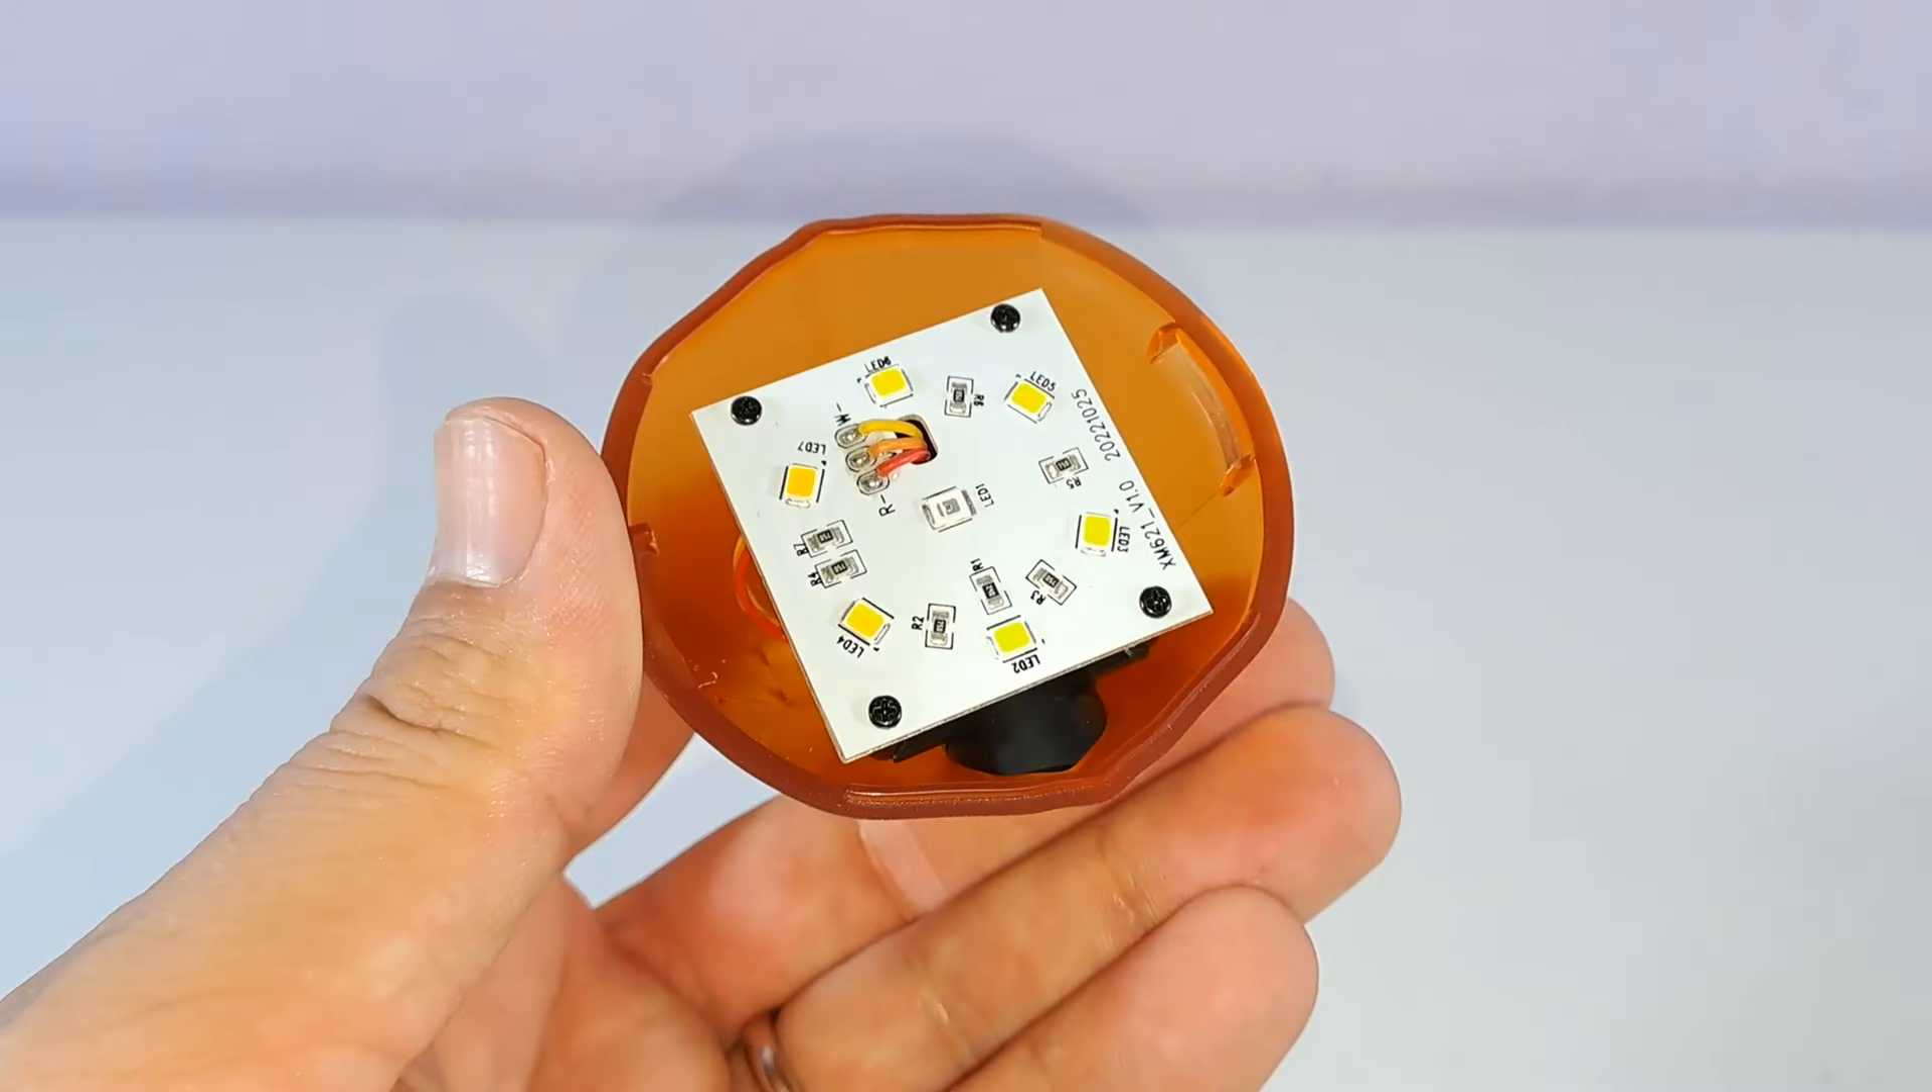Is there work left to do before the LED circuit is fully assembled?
No.